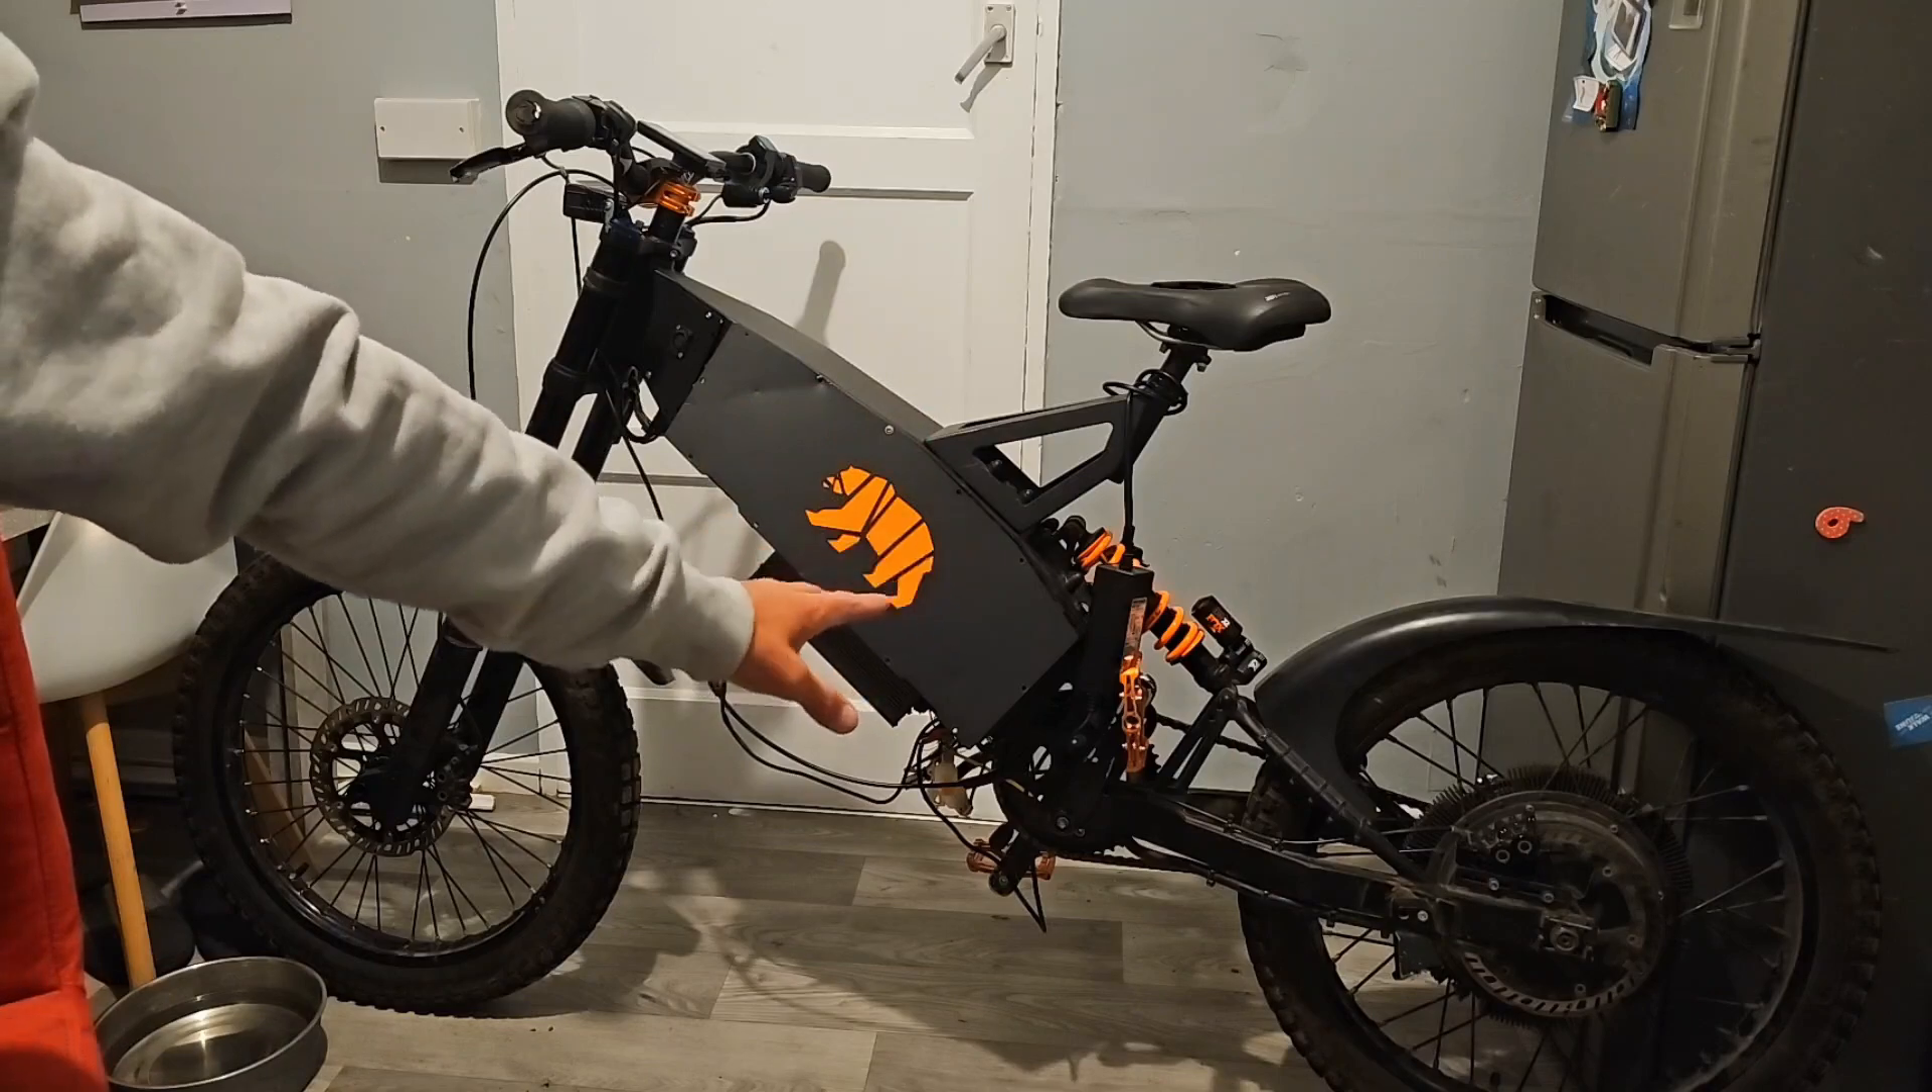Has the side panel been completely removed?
No.